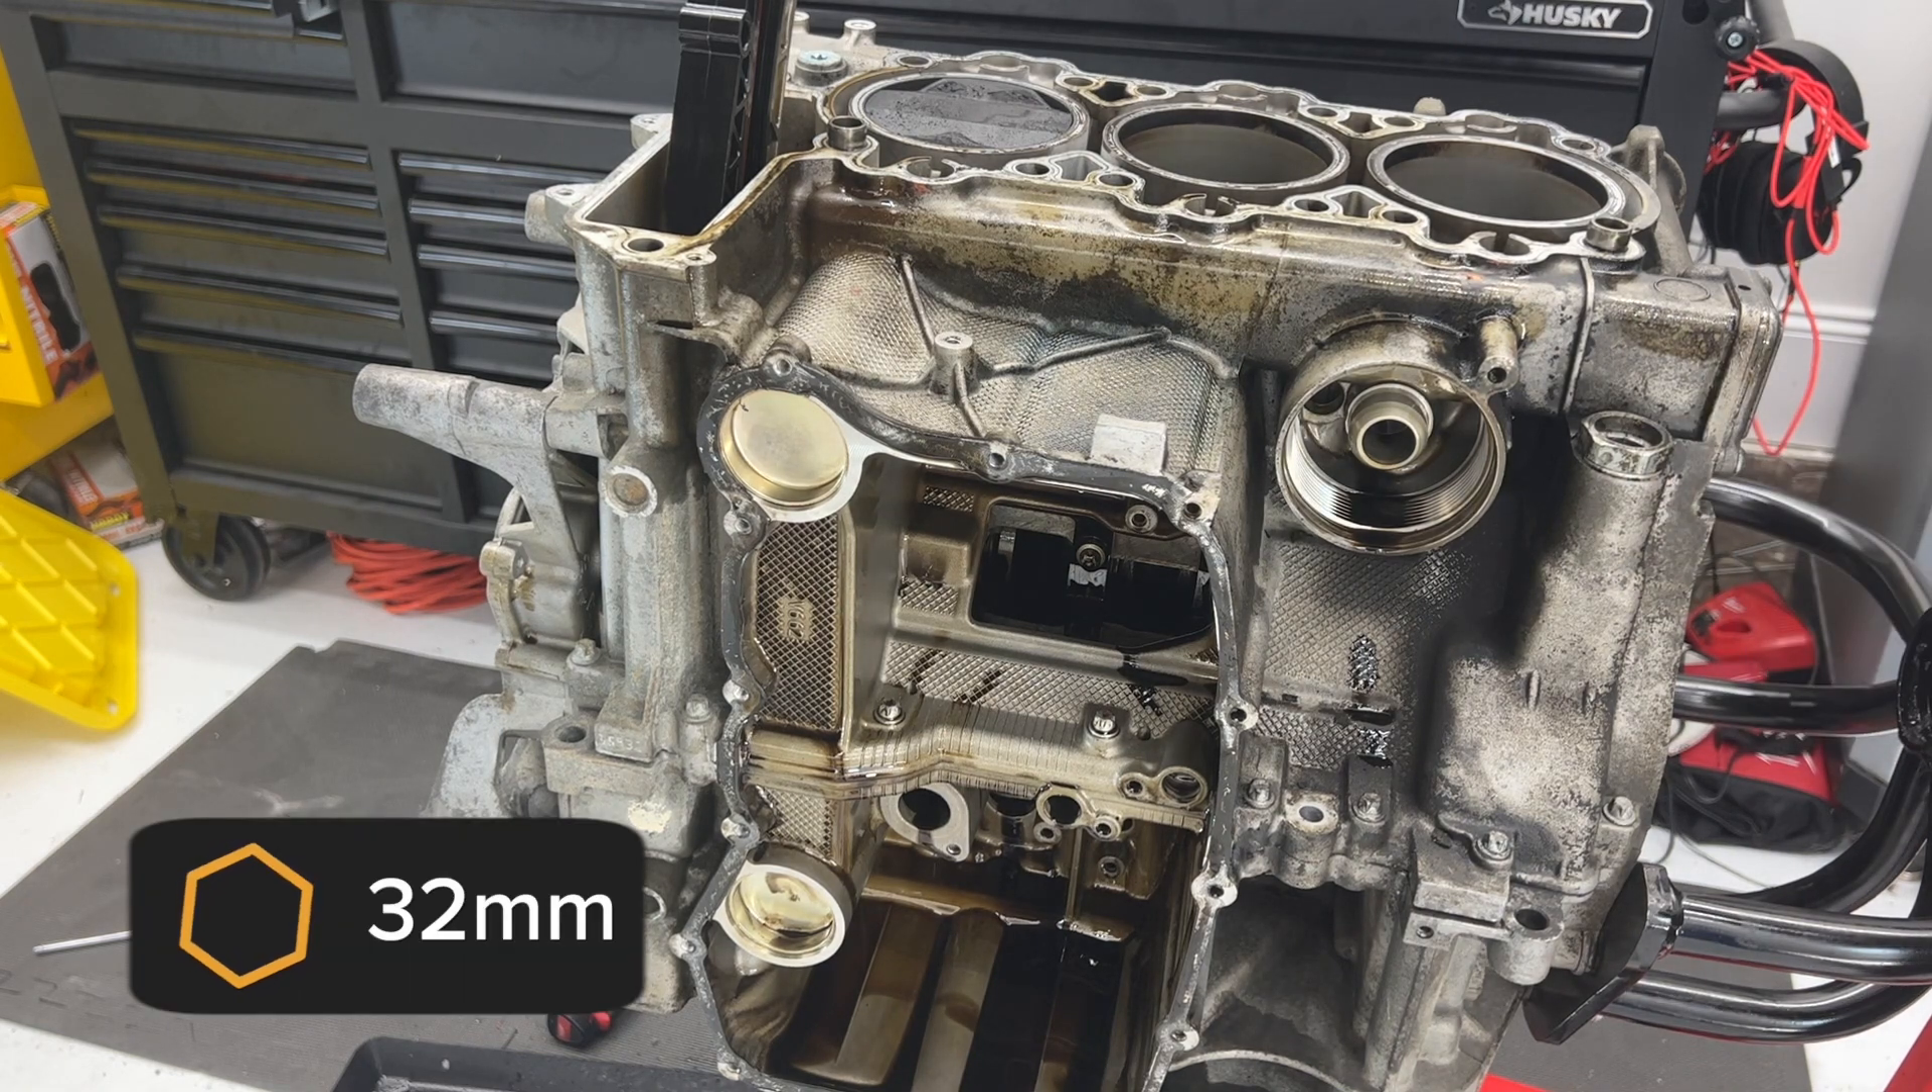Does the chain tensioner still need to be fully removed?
Yes.